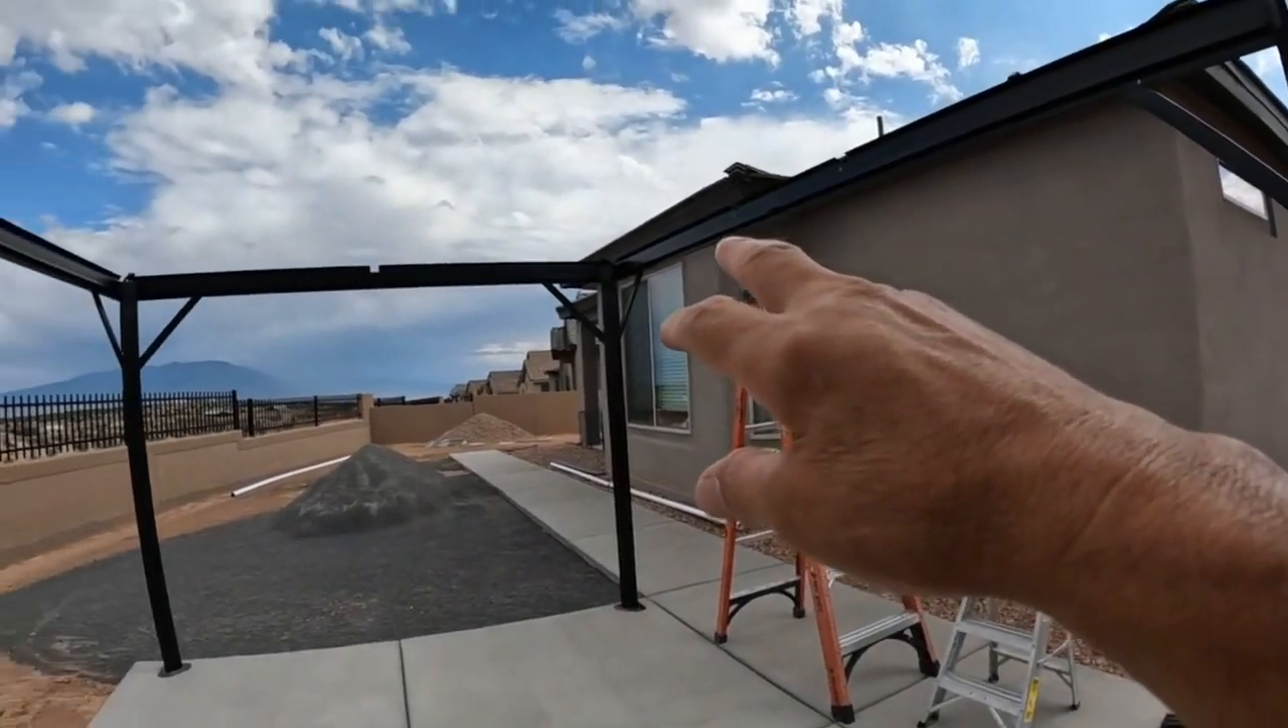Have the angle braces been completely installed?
Yes.